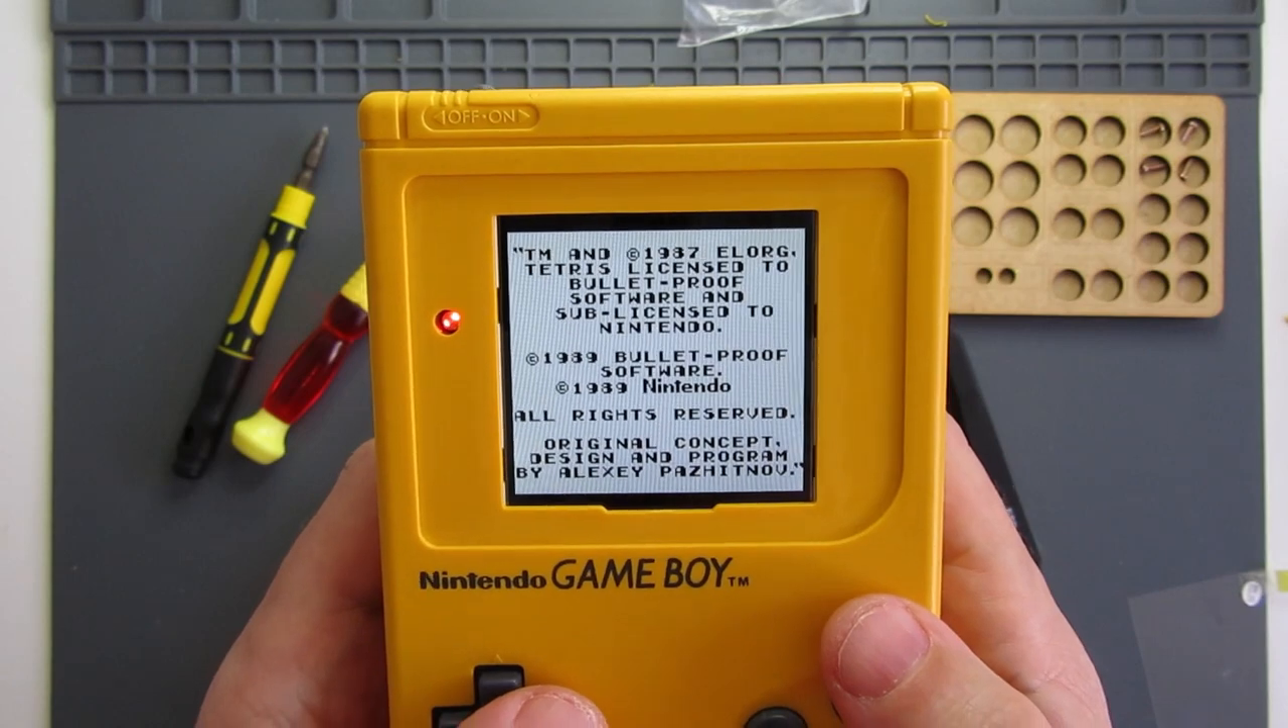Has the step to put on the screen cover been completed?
No.